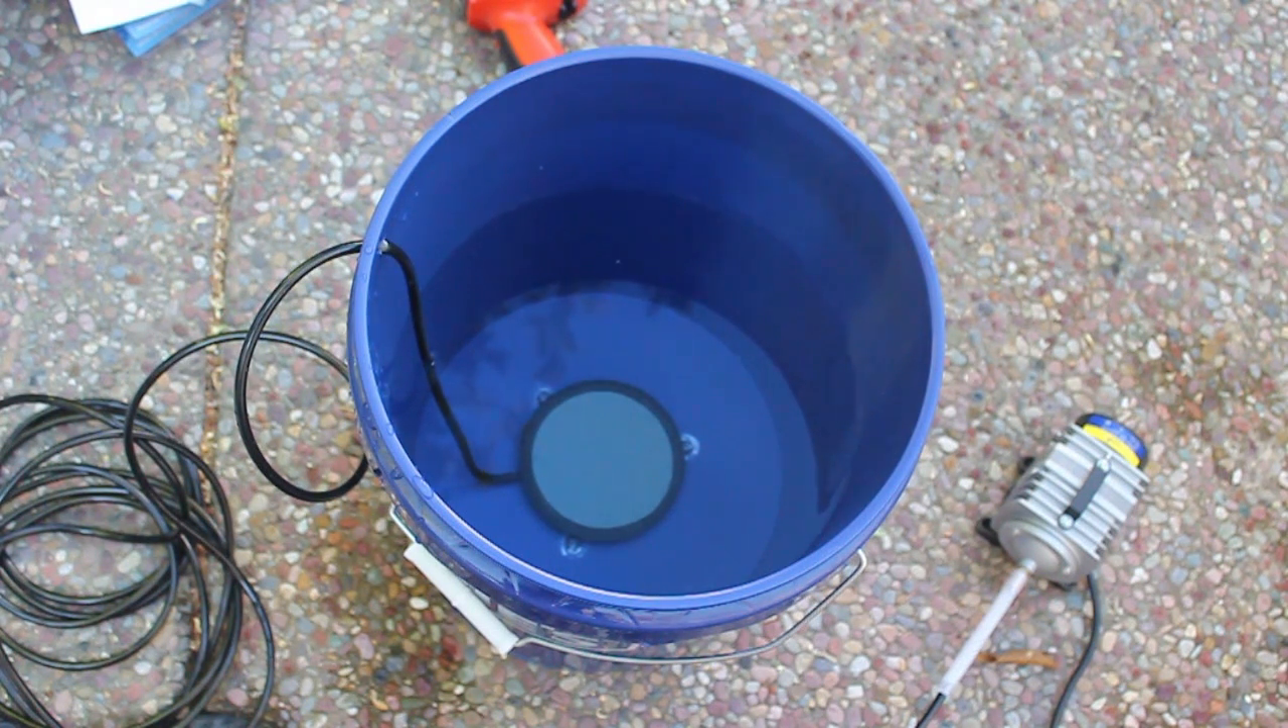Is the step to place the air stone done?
Yes.